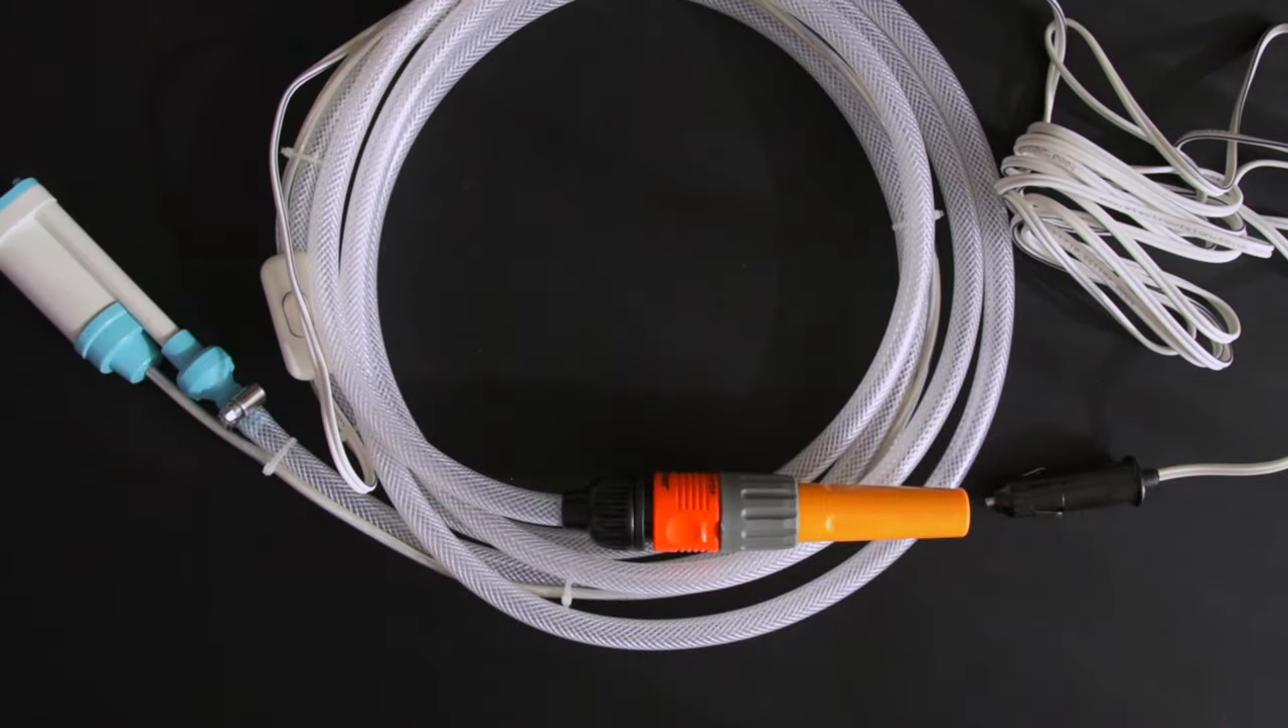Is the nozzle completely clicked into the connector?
Yes.